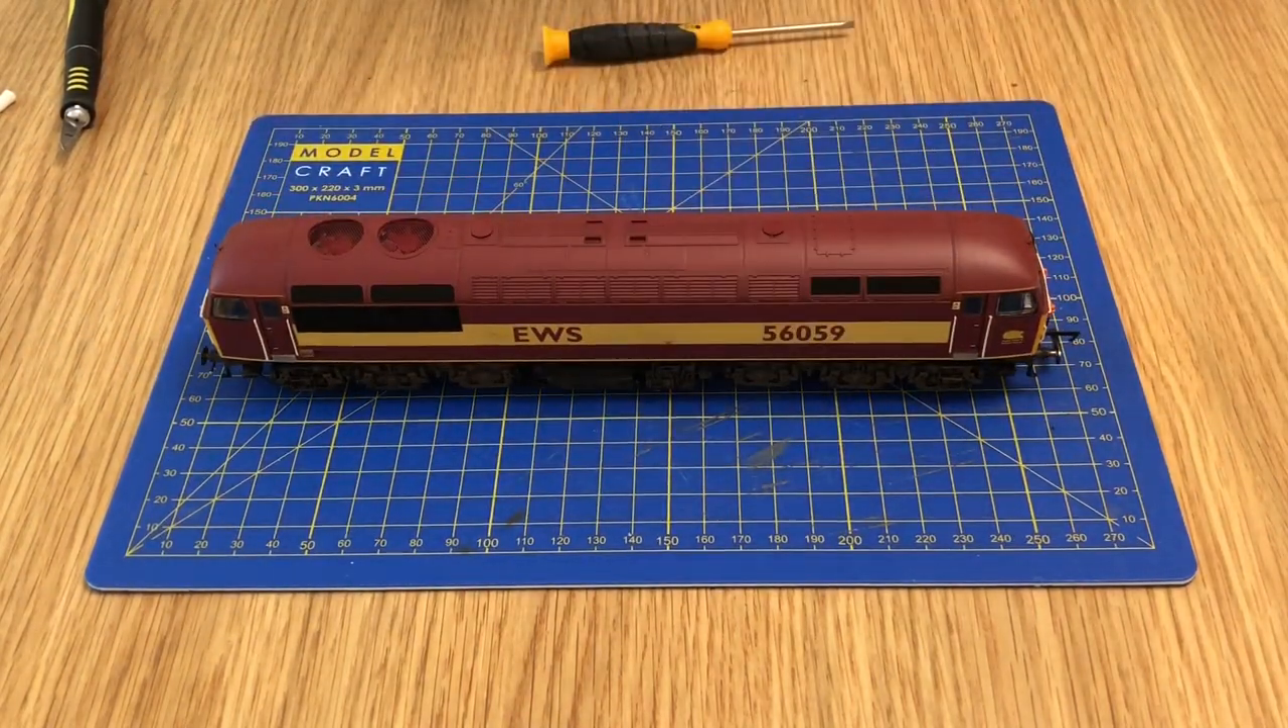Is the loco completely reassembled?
Yes.